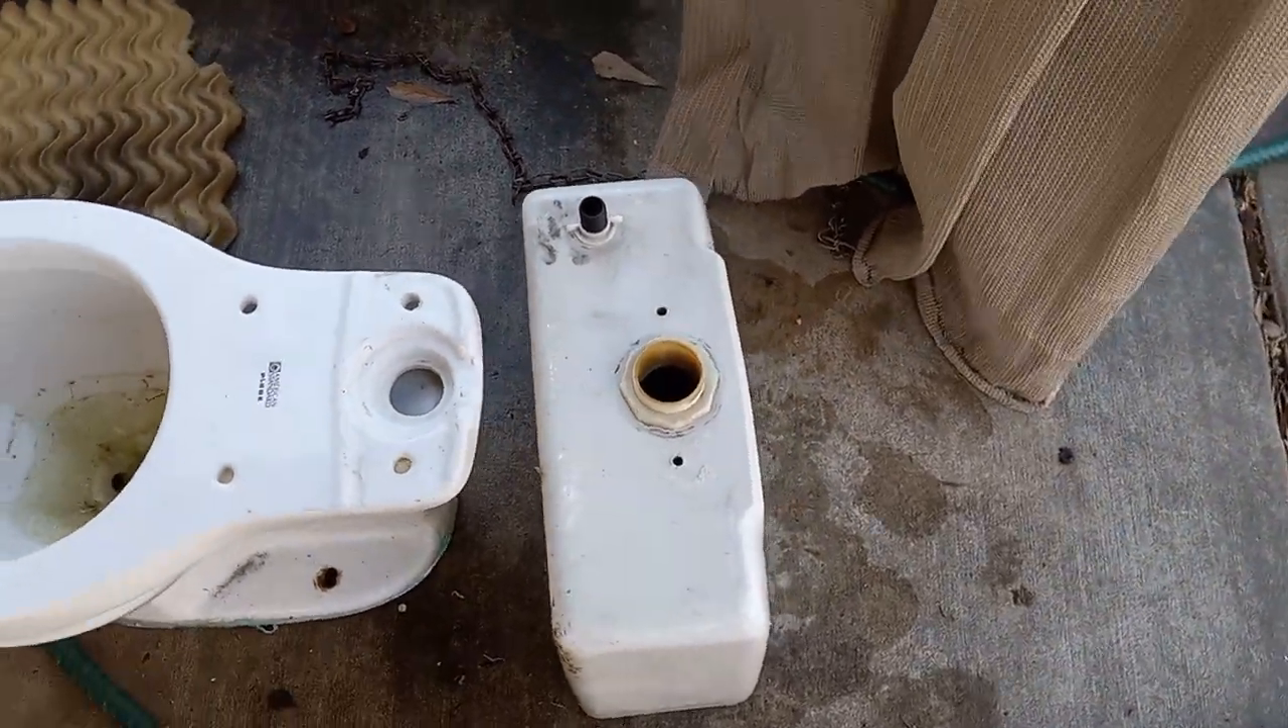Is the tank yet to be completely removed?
No.